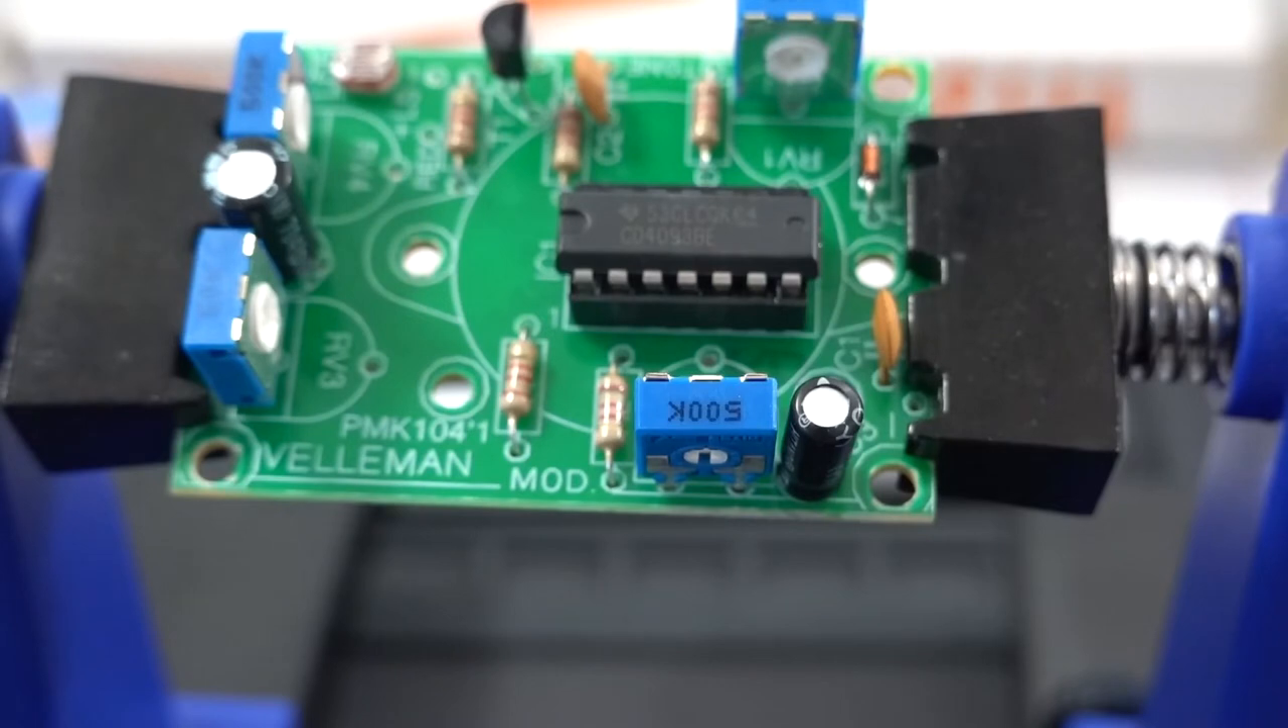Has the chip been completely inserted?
Yes.